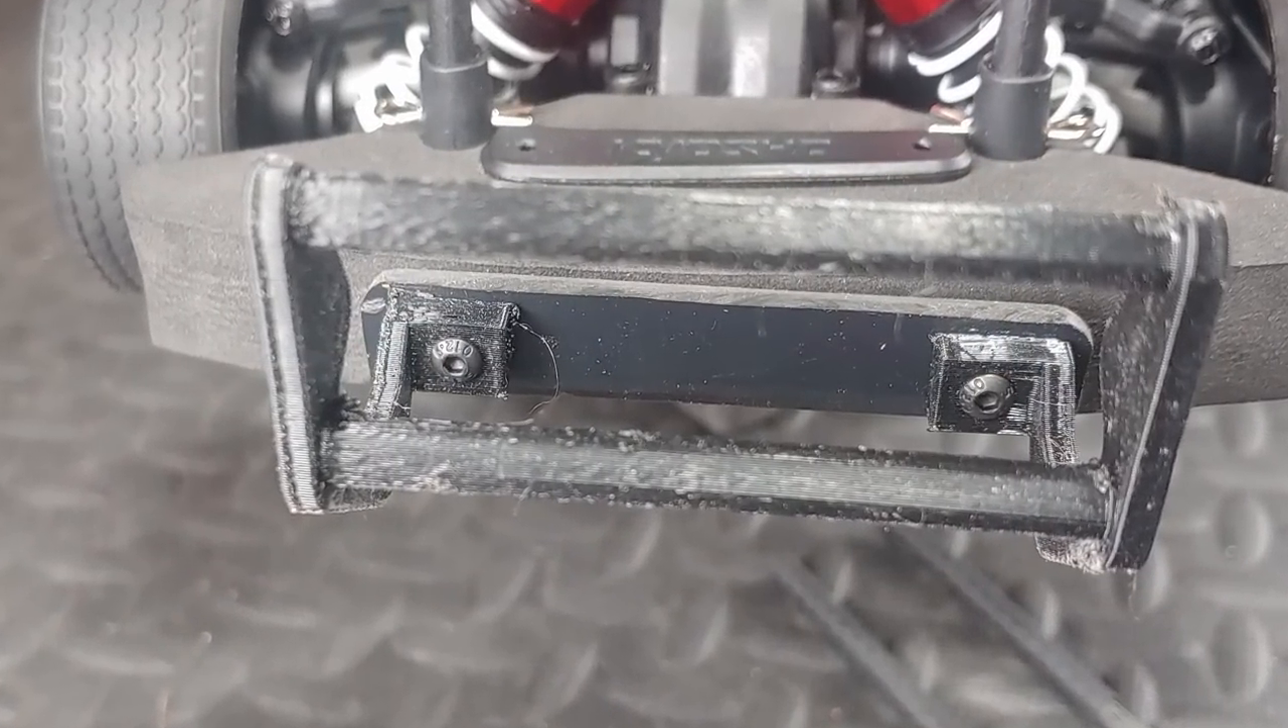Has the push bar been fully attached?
Yes.